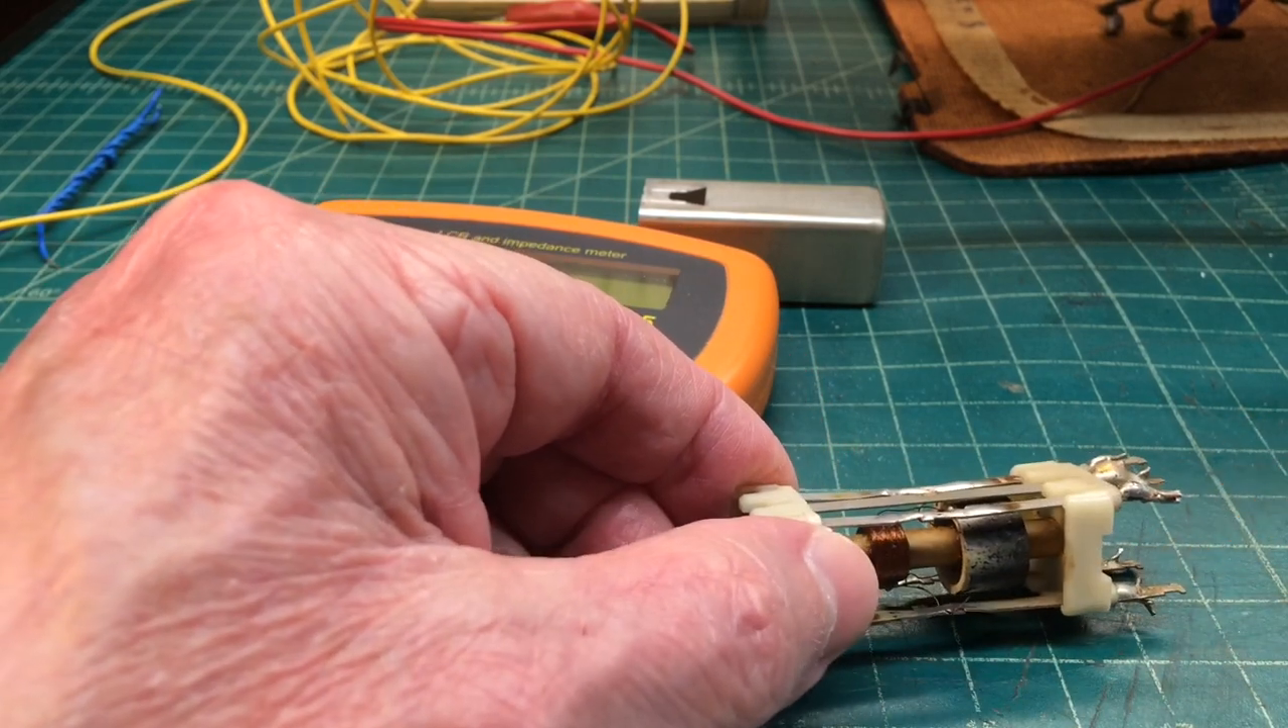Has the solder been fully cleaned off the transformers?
No.